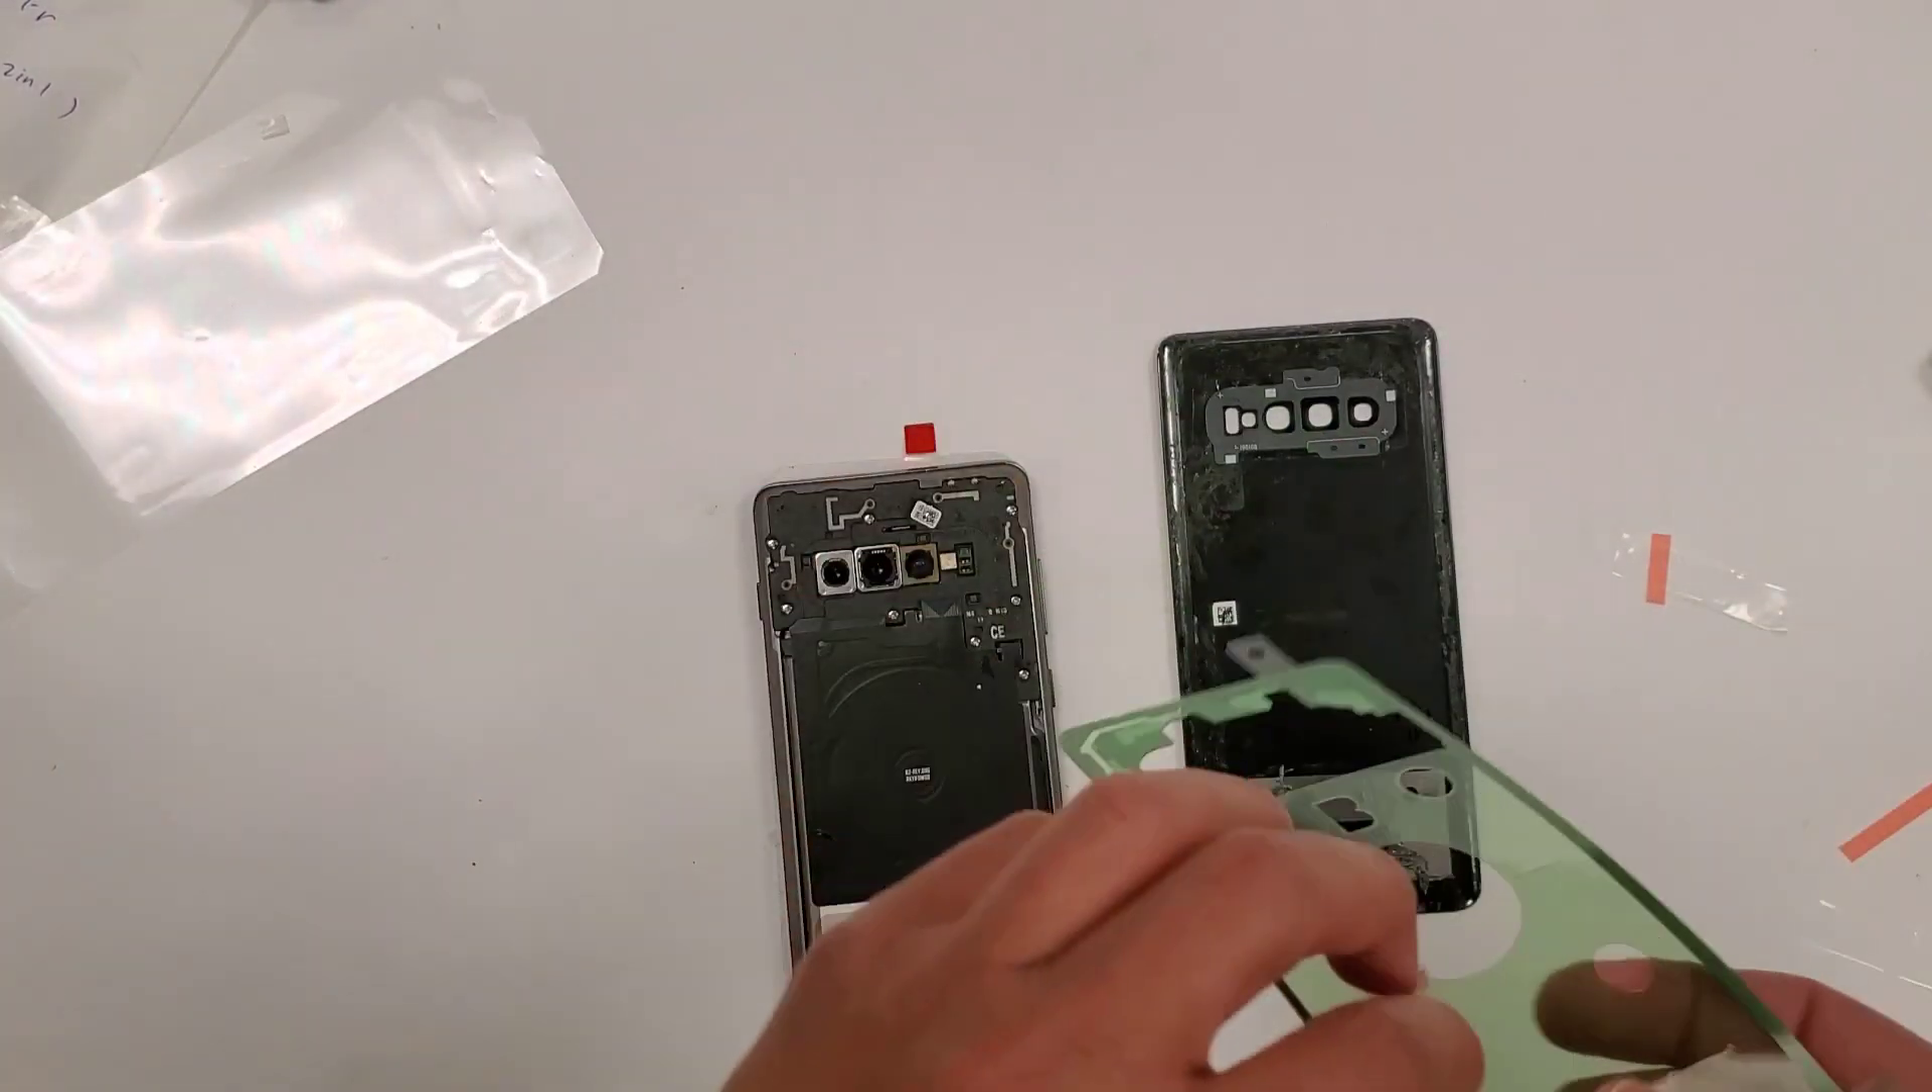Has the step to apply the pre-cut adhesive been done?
No.